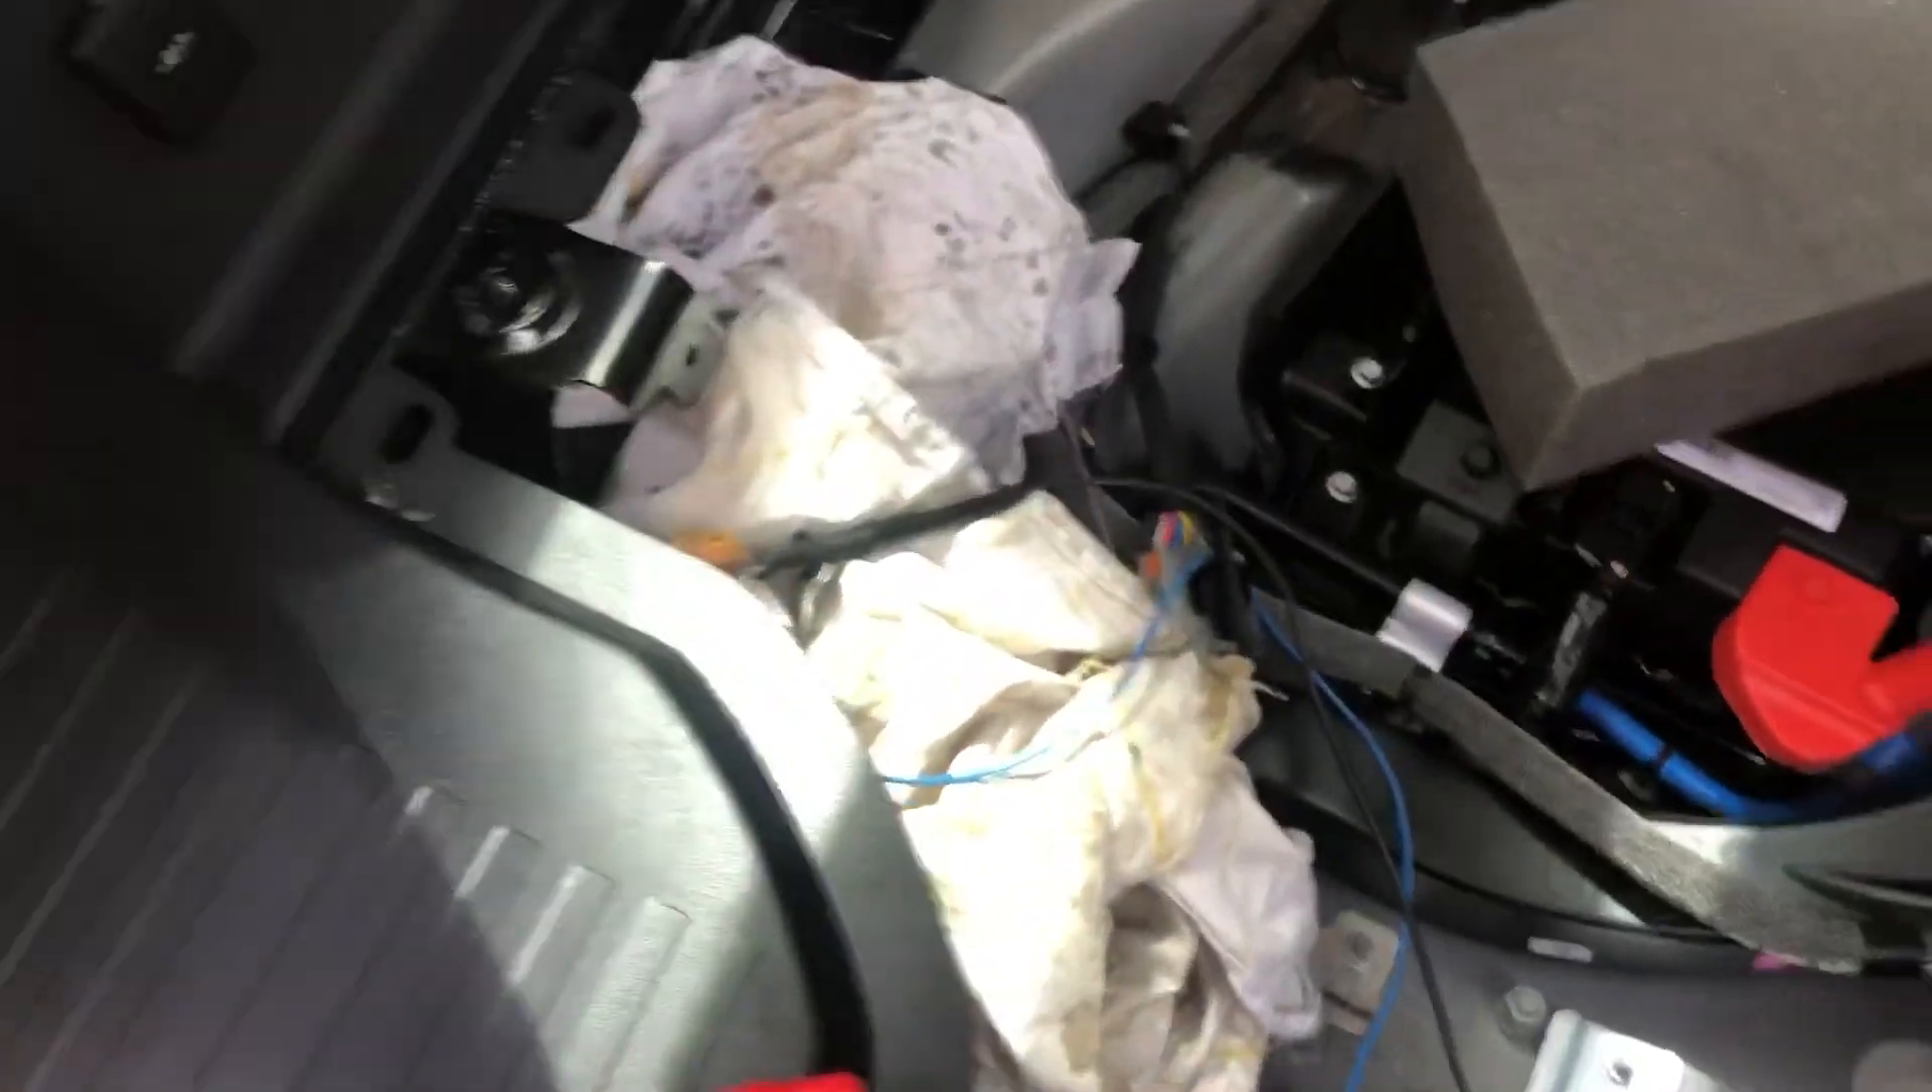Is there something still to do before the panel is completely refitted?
Yes.